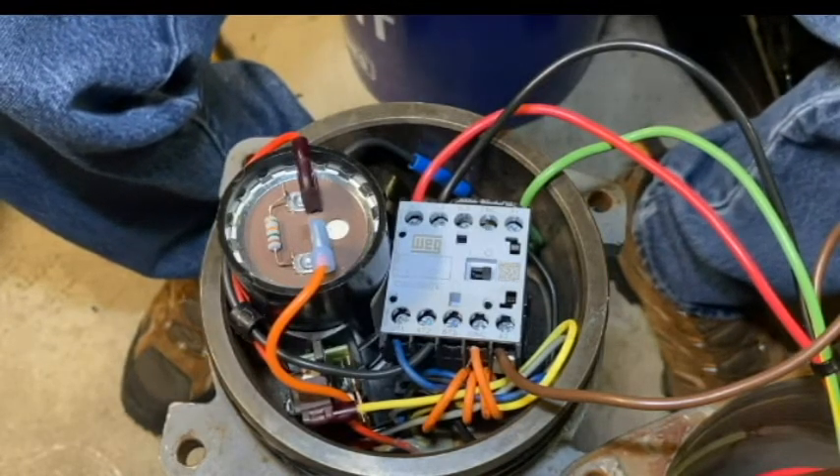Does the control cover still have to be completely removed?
No.